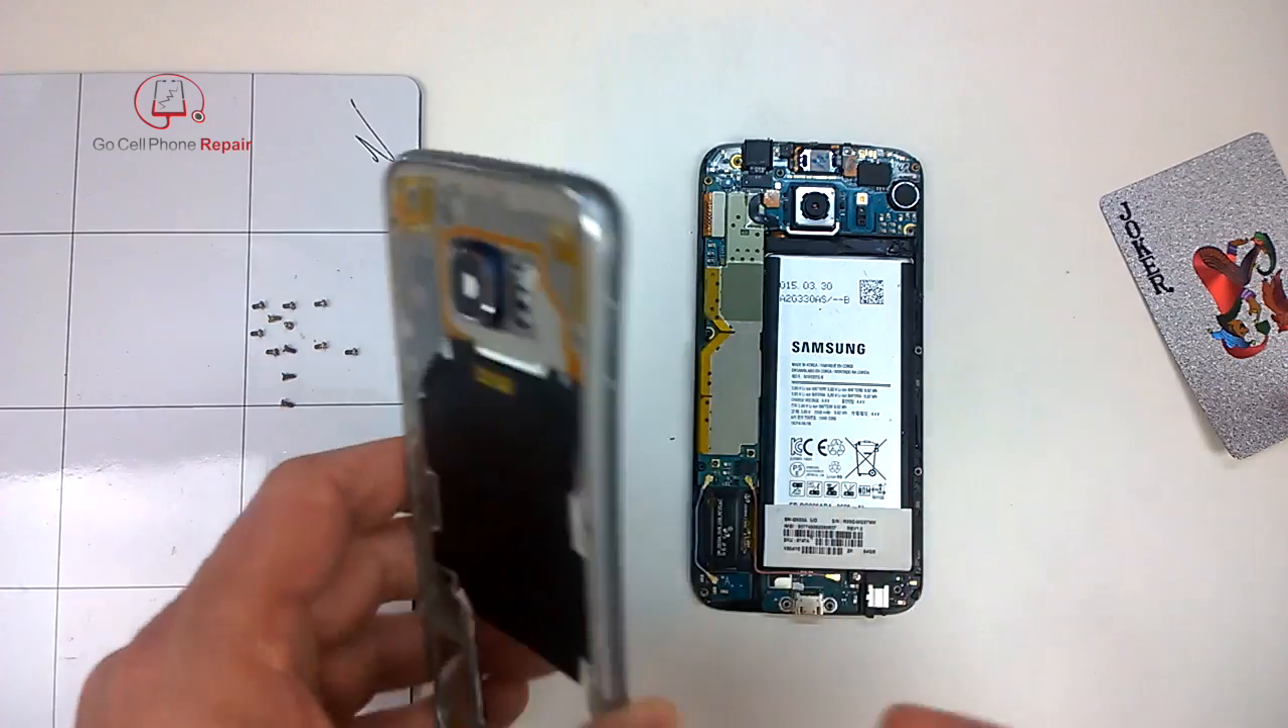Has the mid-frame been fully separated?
Yes.